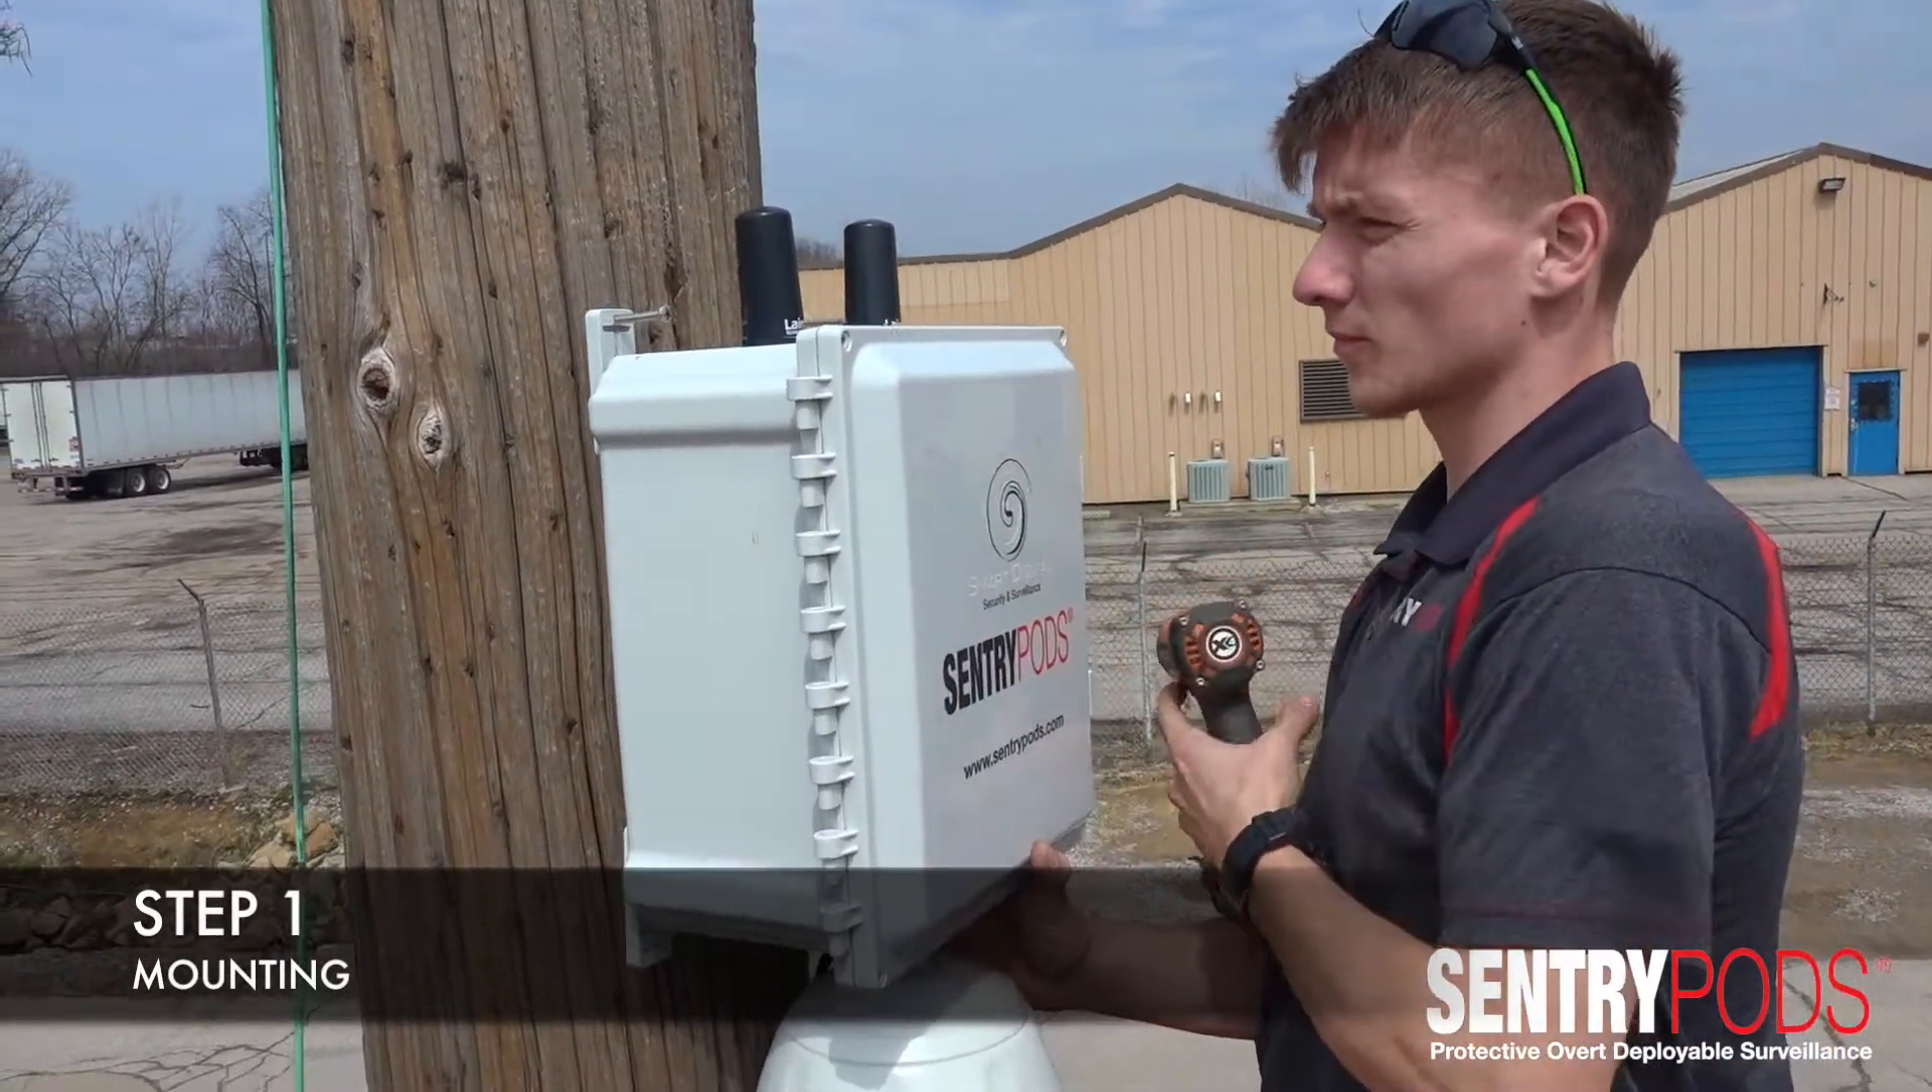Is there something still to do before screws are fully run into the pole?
Yes.